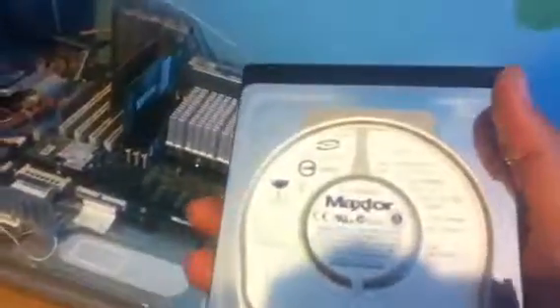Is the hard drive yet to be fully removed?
No.